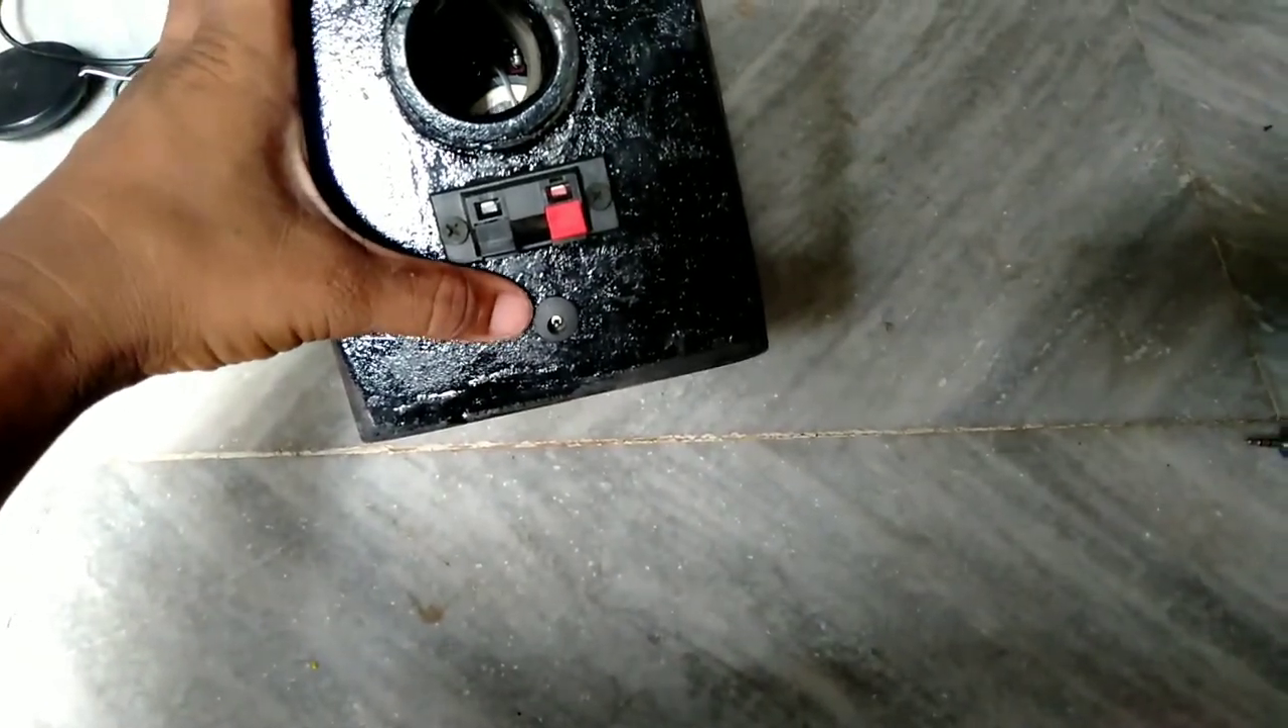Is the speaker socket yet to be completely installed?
No.